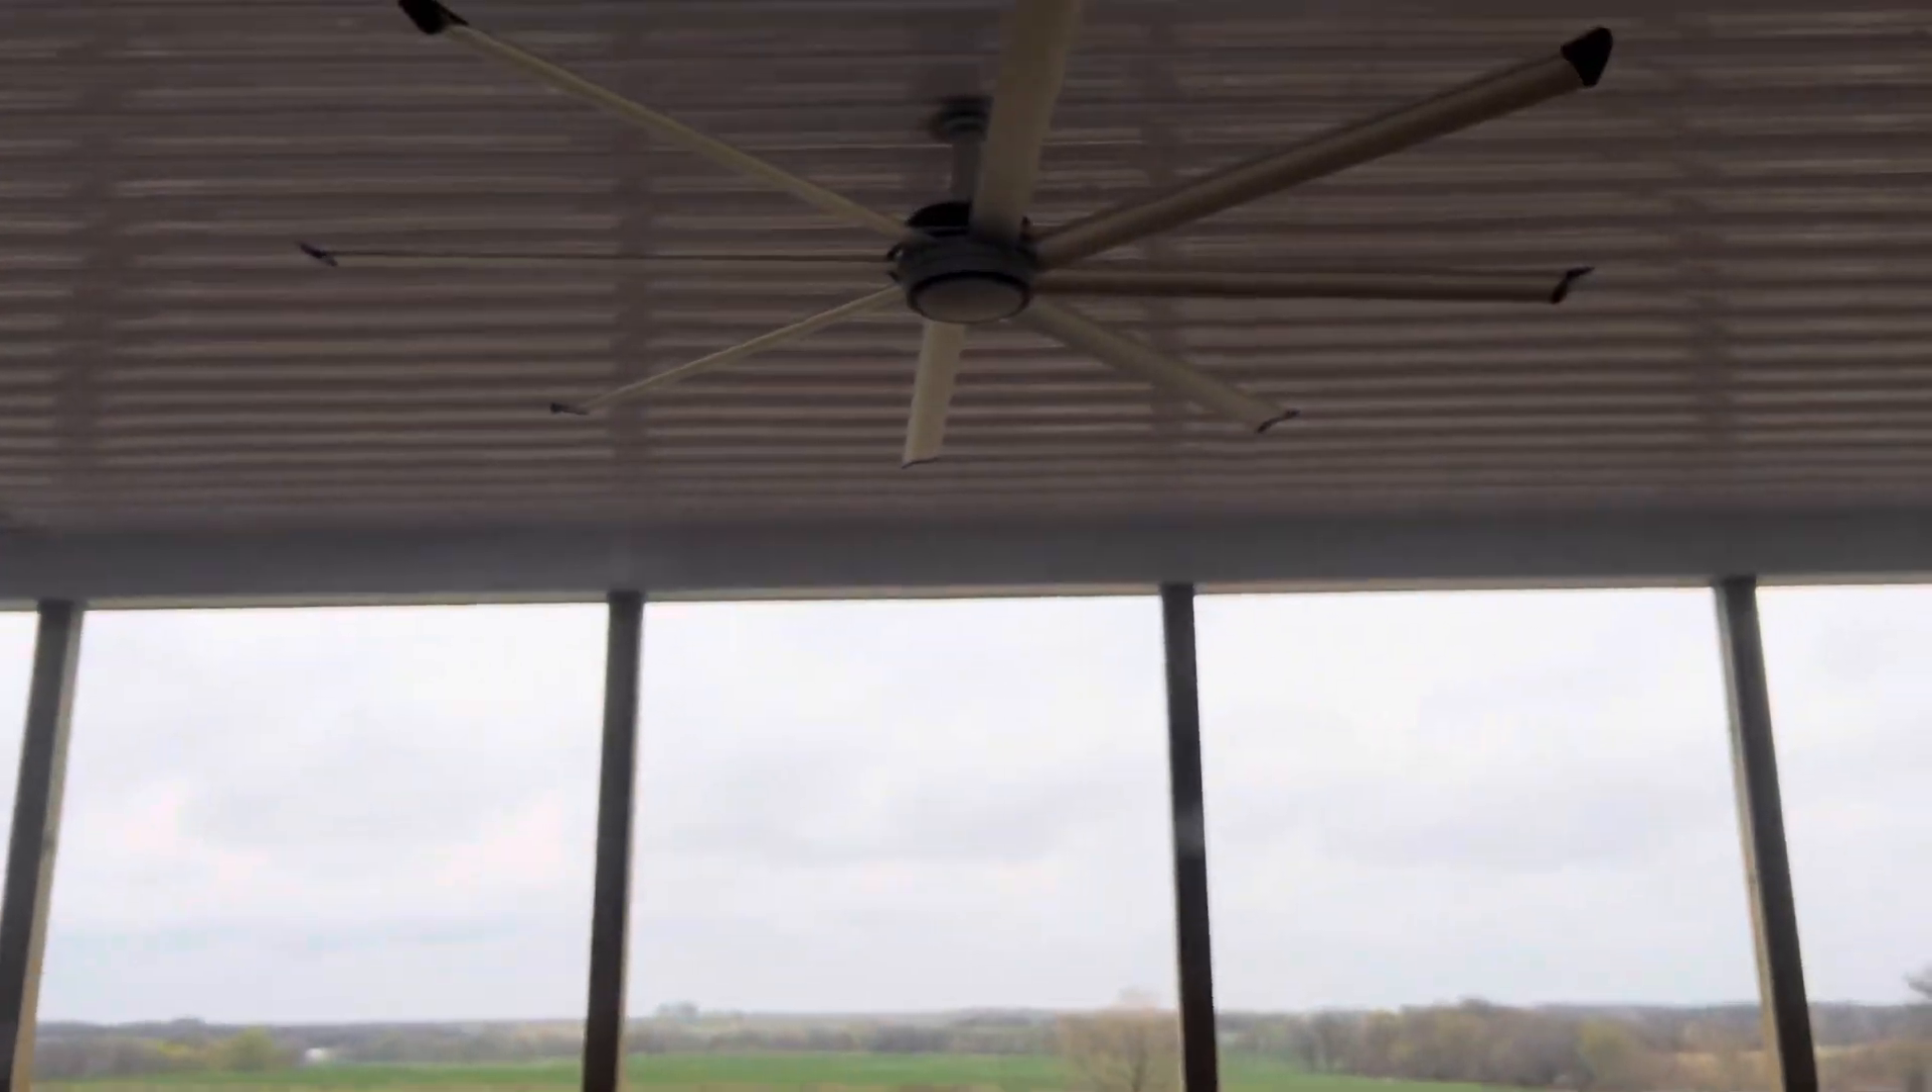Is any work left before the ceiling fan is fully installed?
No.